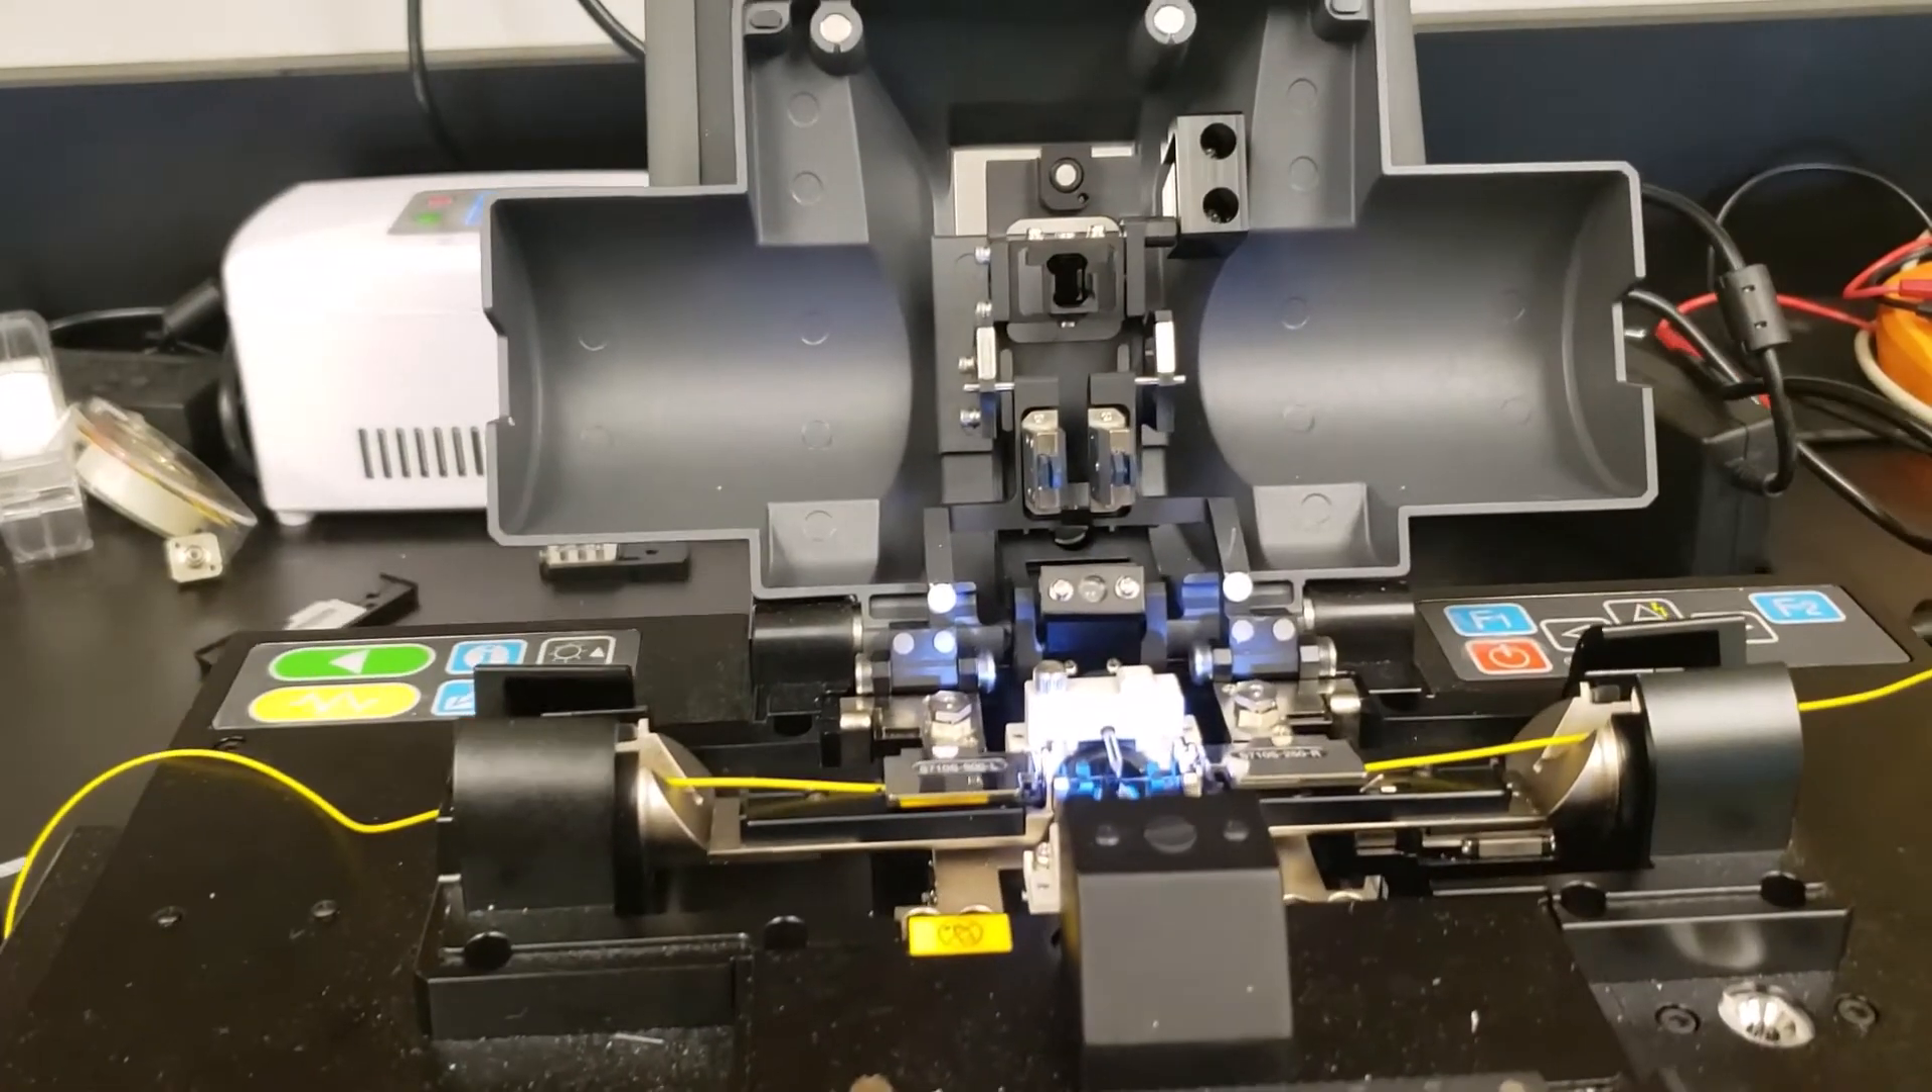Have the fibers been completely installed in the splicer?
Yes.